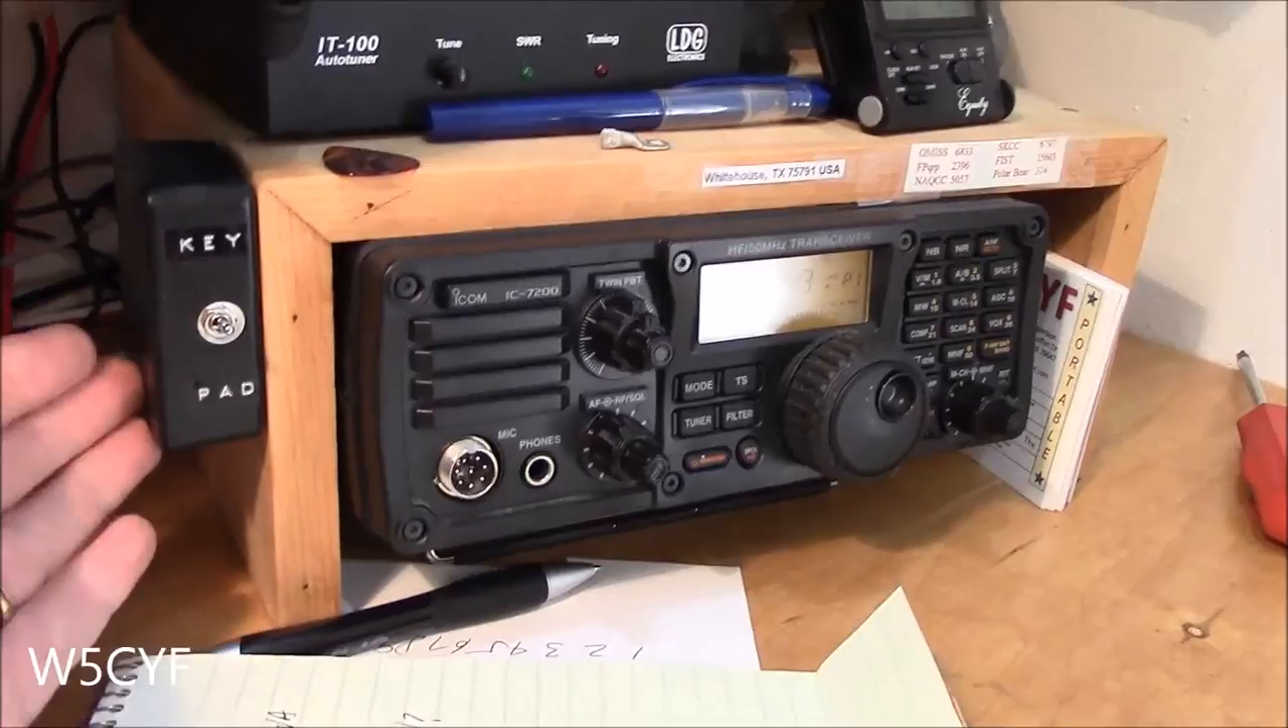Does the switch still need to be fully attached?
No.